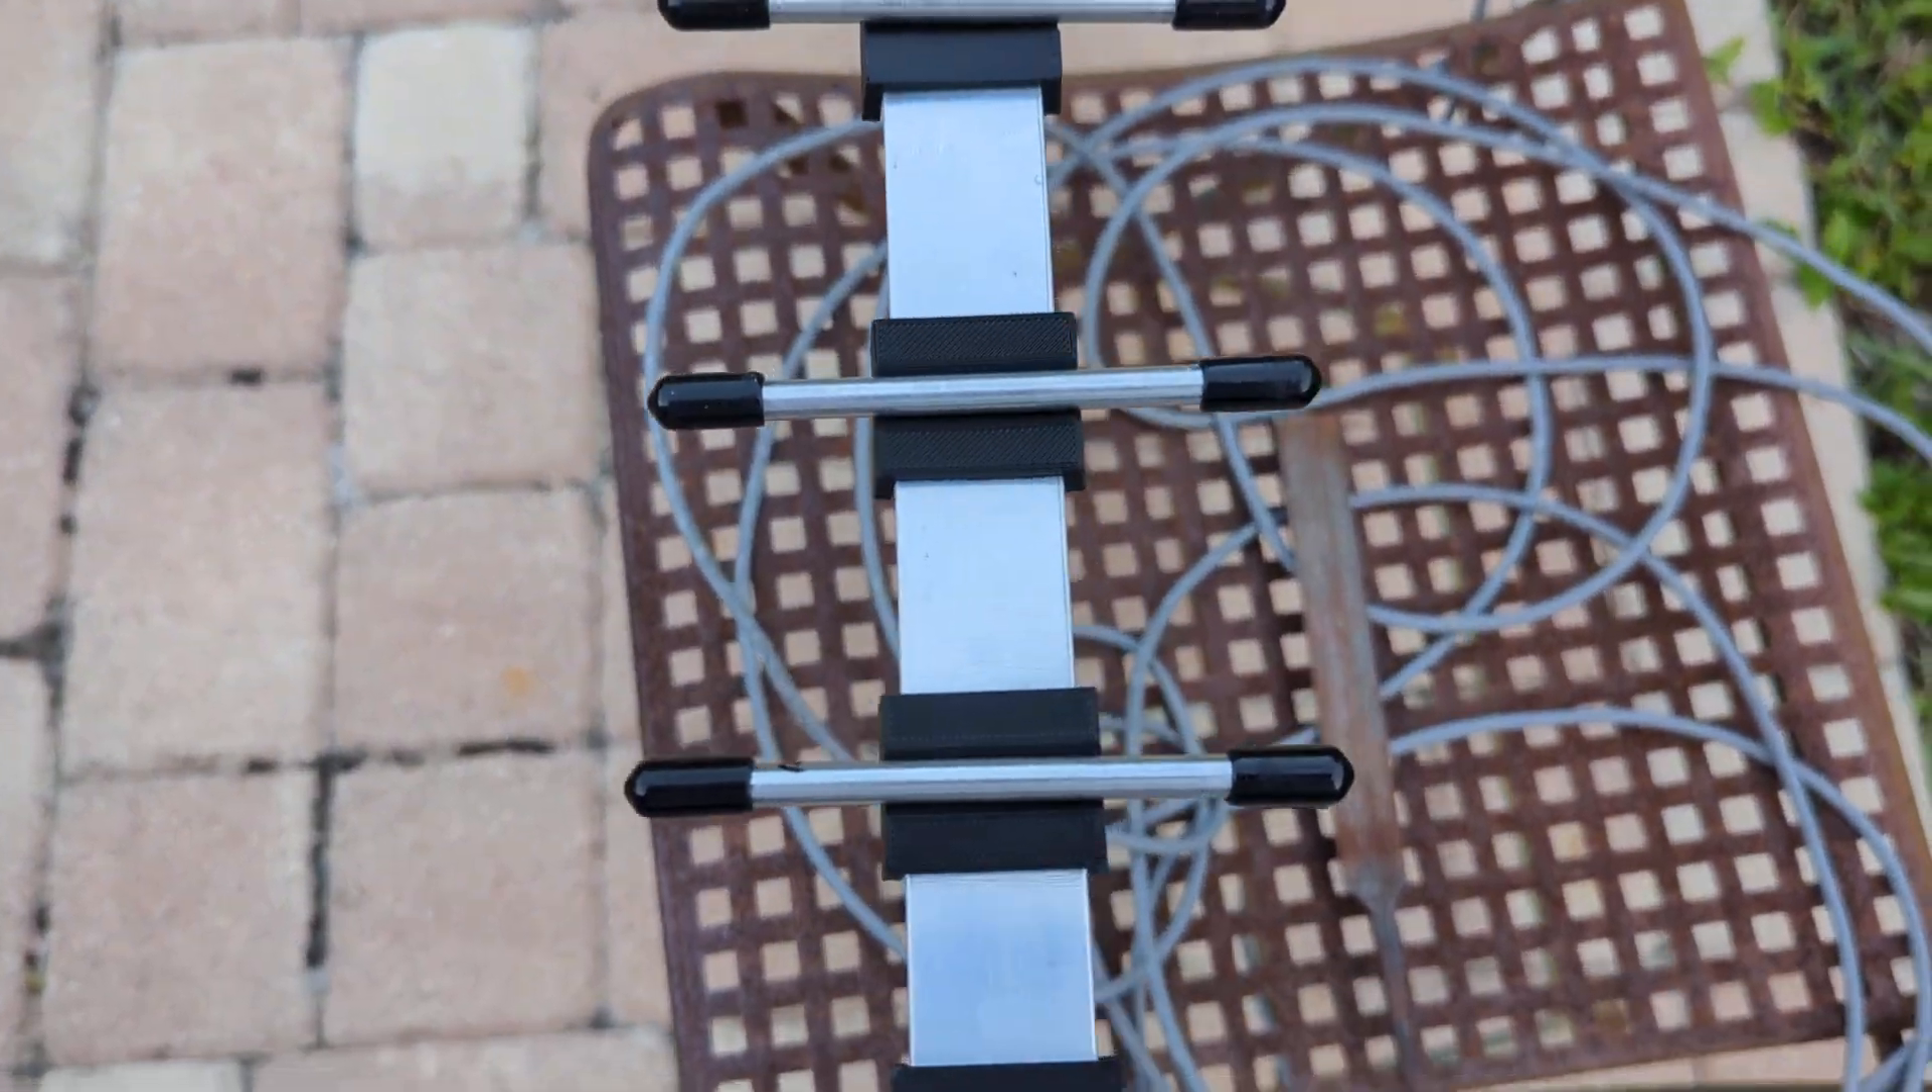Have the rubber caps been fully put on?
Yes.